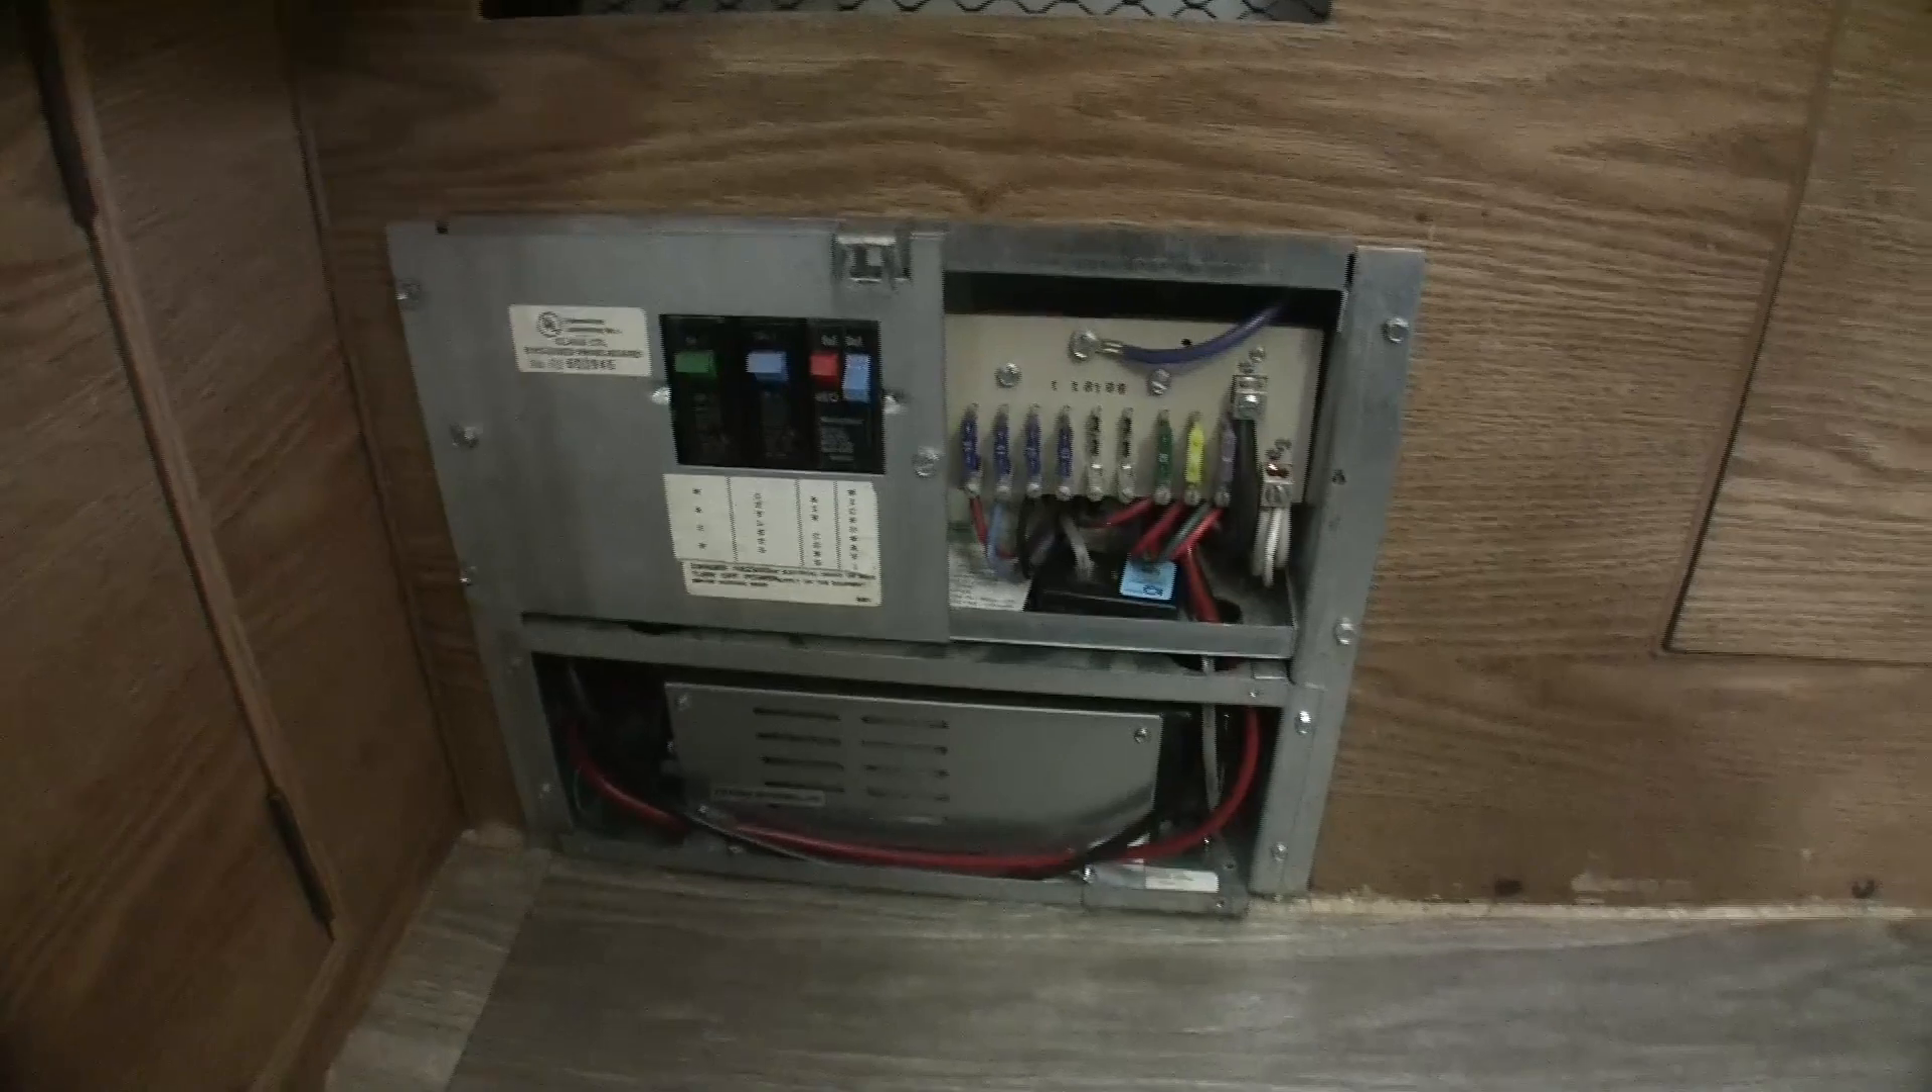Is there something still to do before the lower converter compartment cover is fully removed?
No.